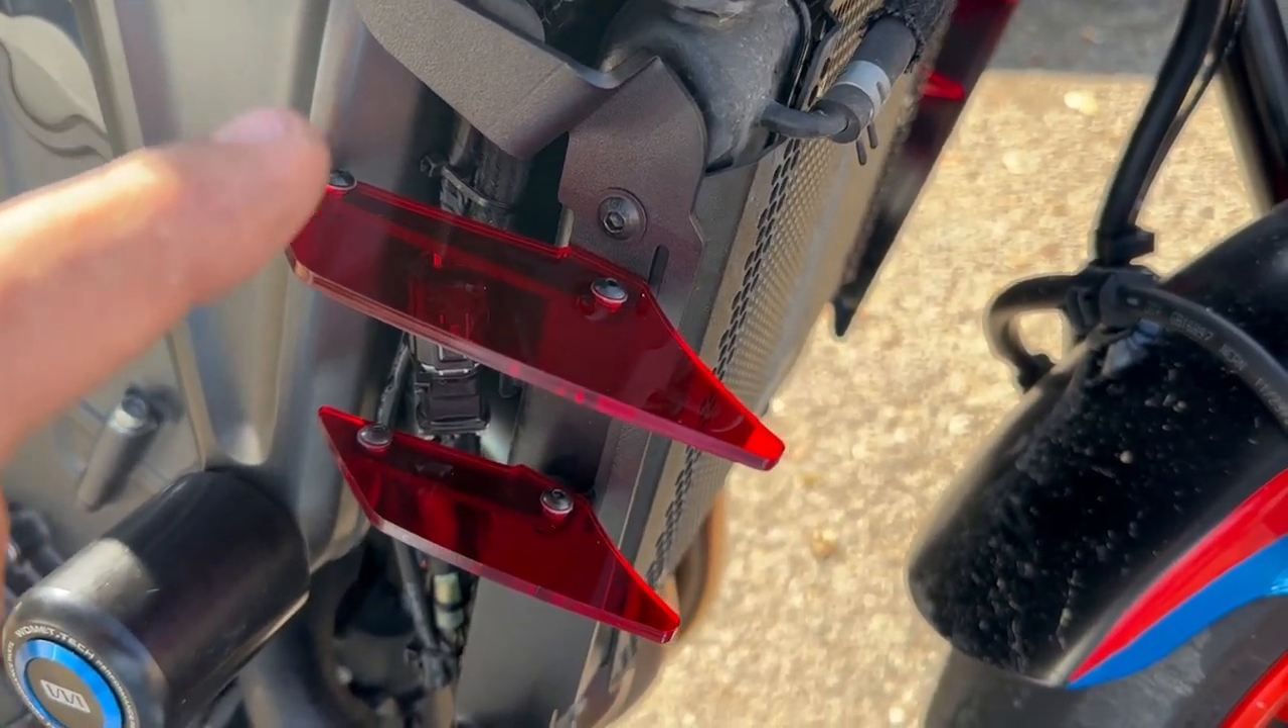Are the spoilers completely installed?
Yes.